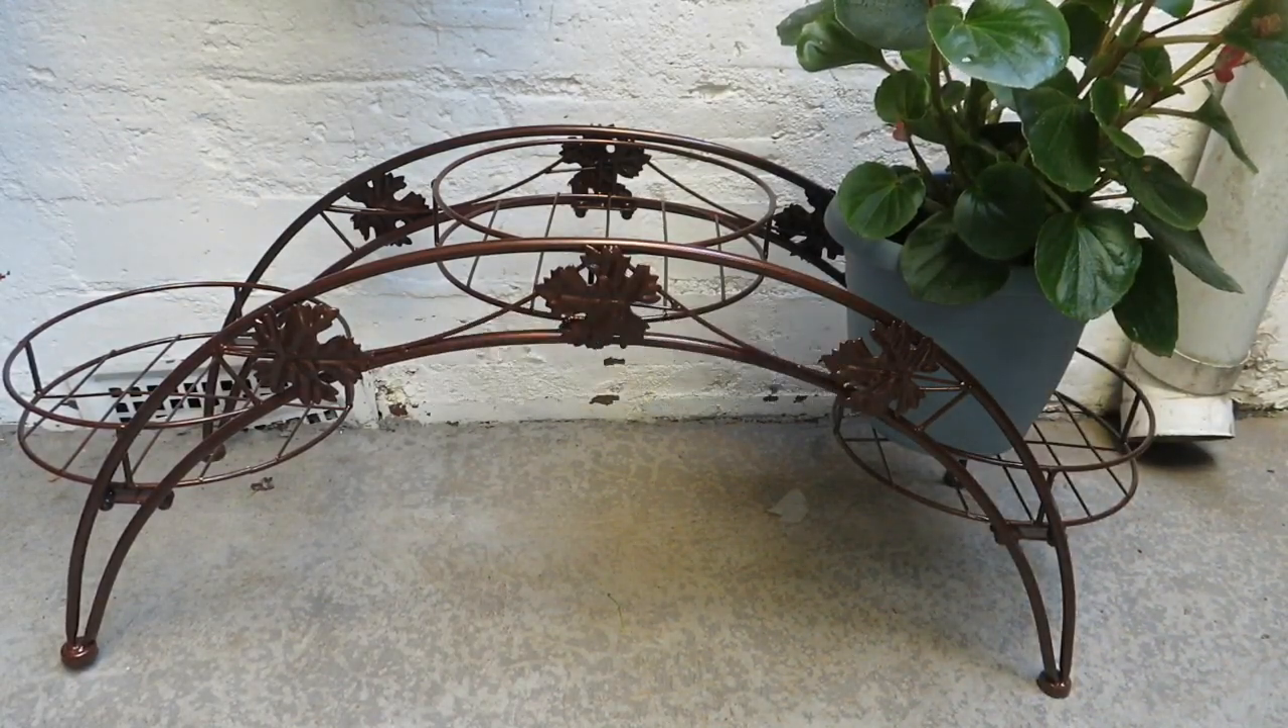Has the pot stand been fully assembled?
Yes.